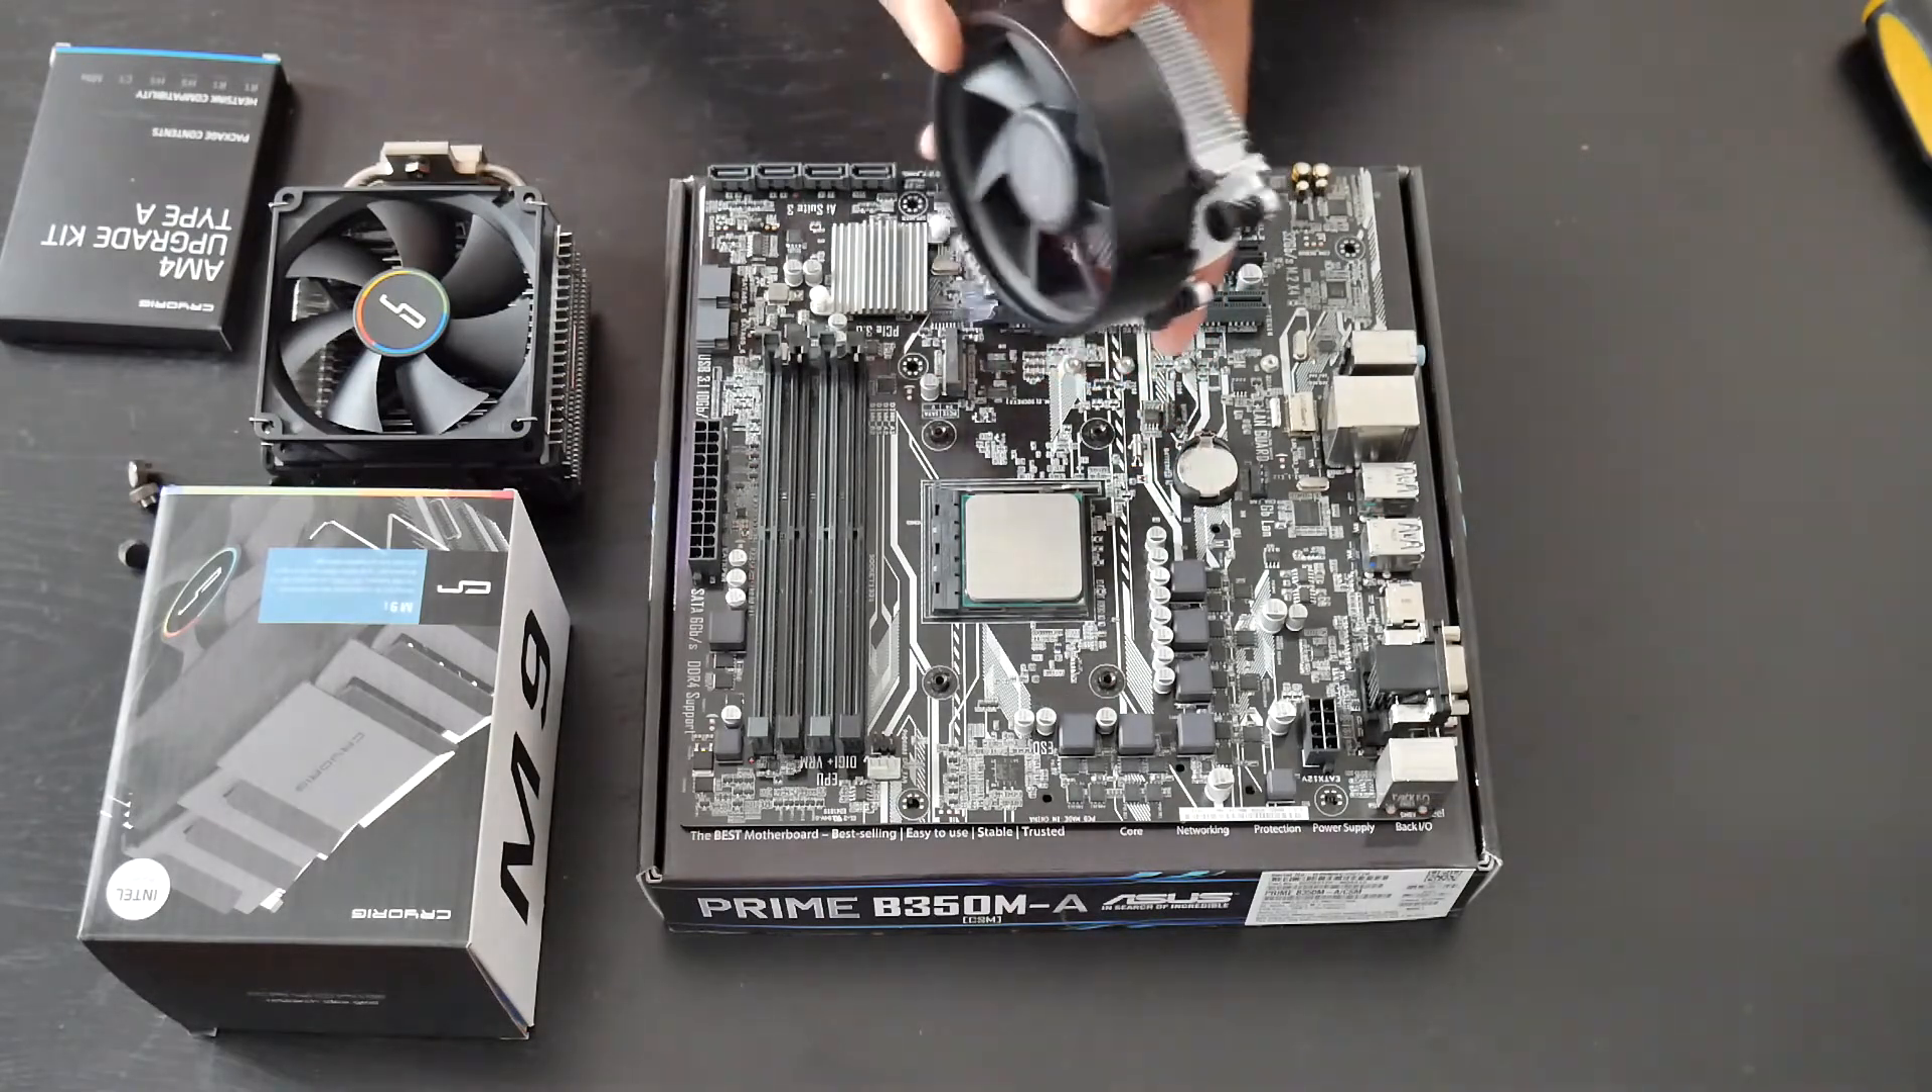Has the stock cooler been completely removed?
Yes.